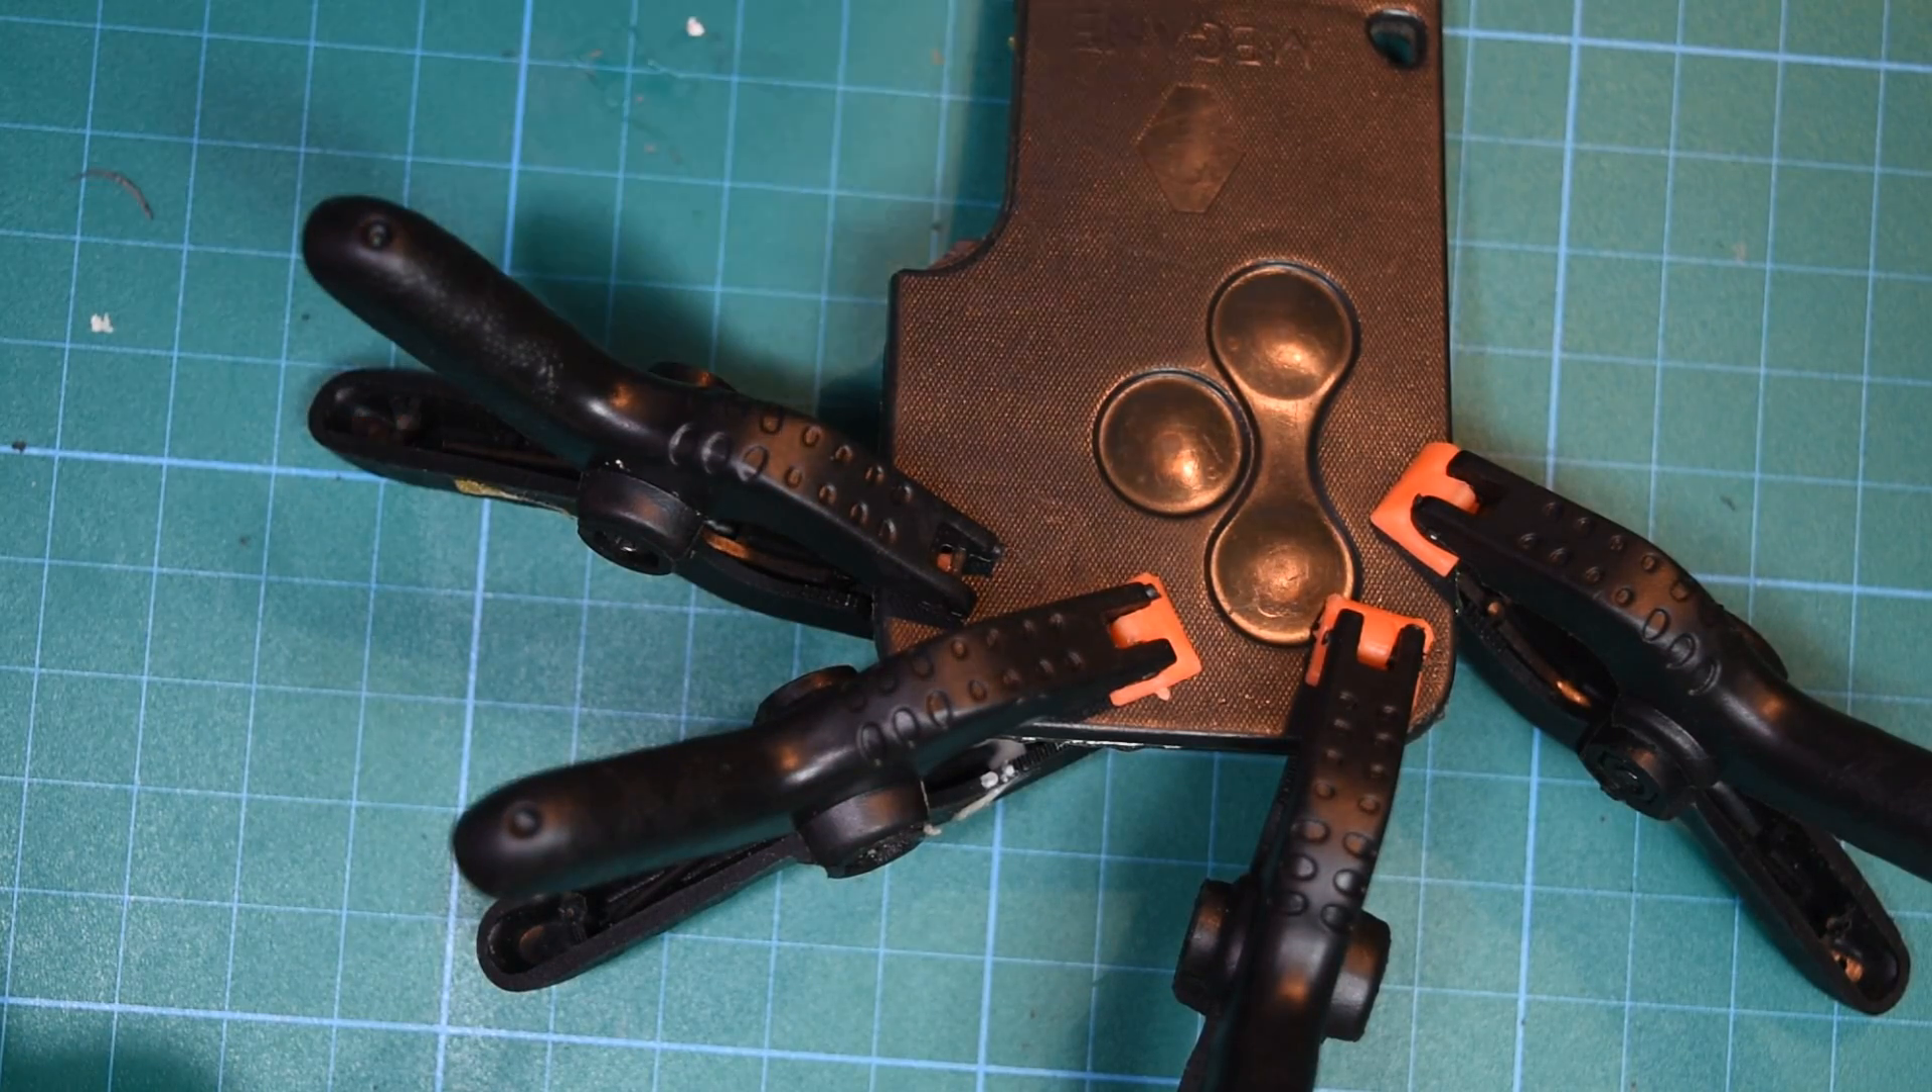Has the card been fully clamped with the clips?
Yes.